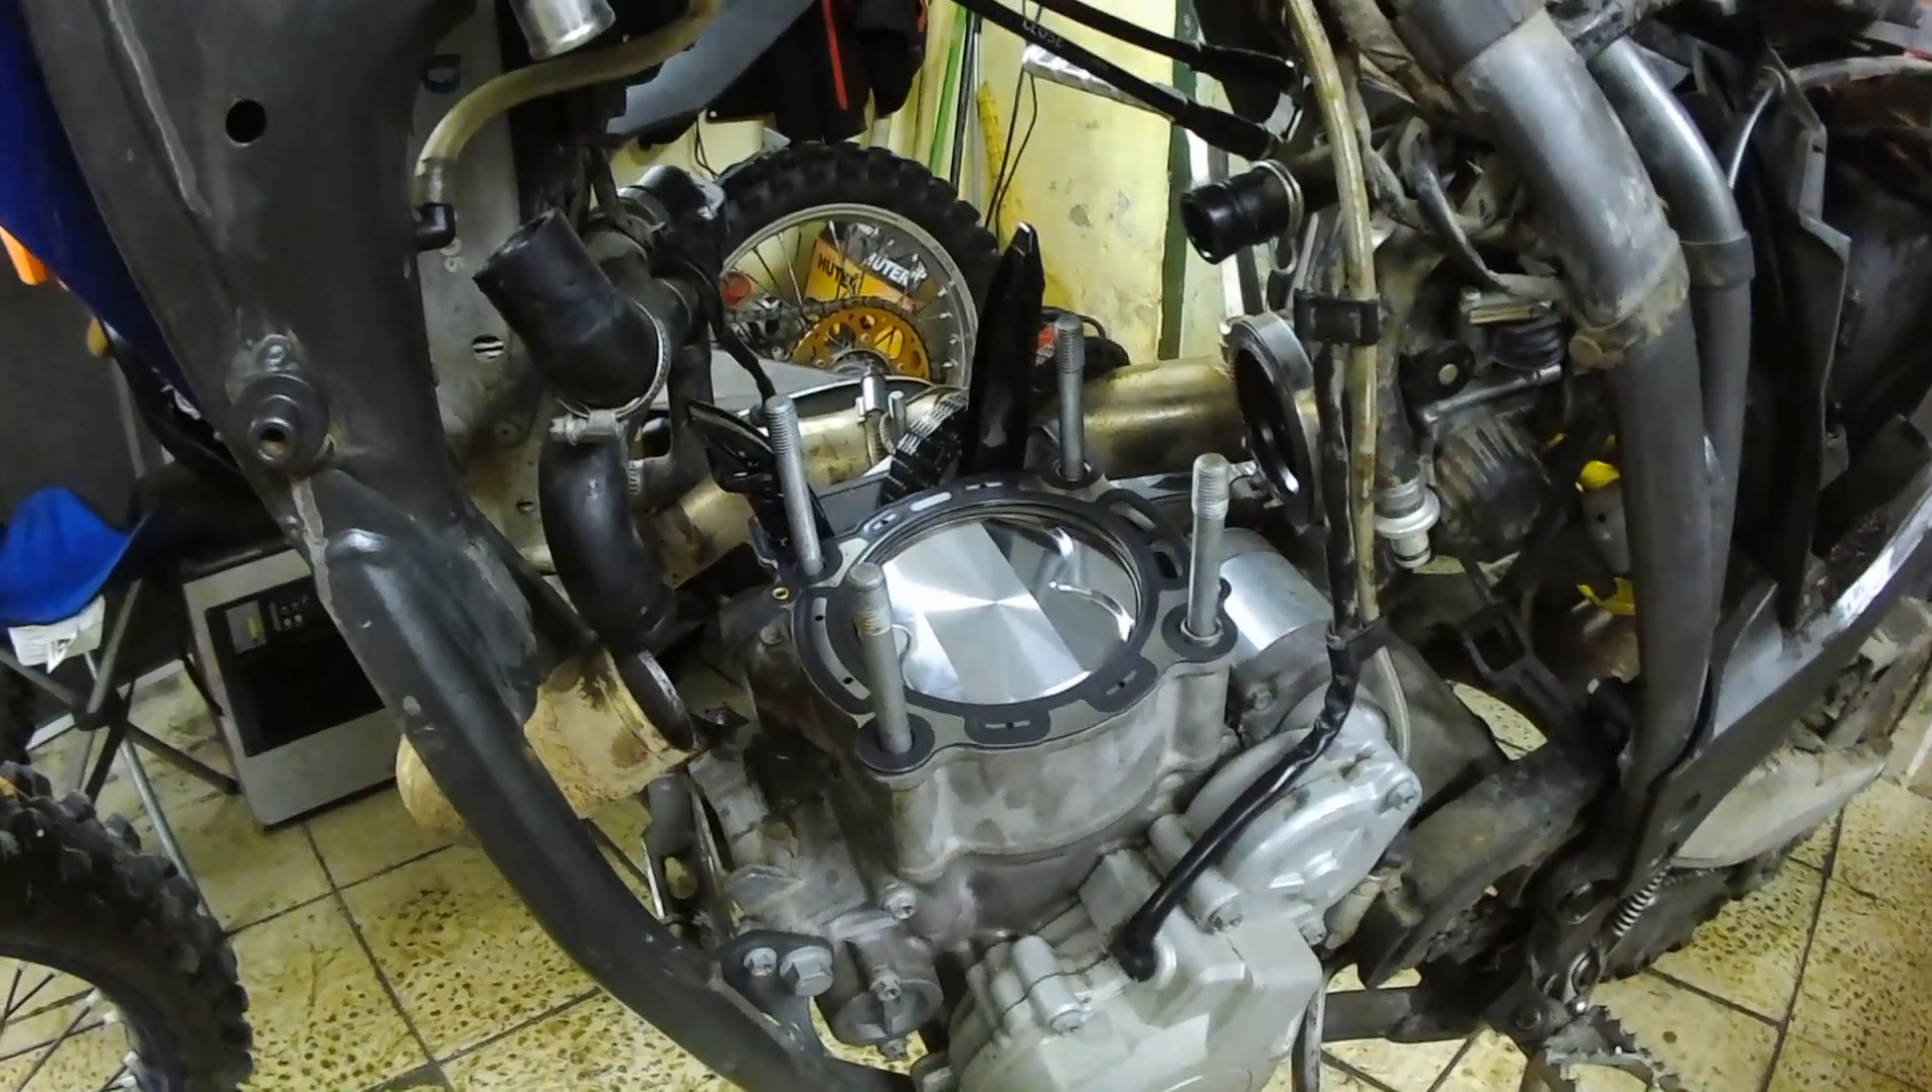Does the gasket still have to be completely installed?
No.